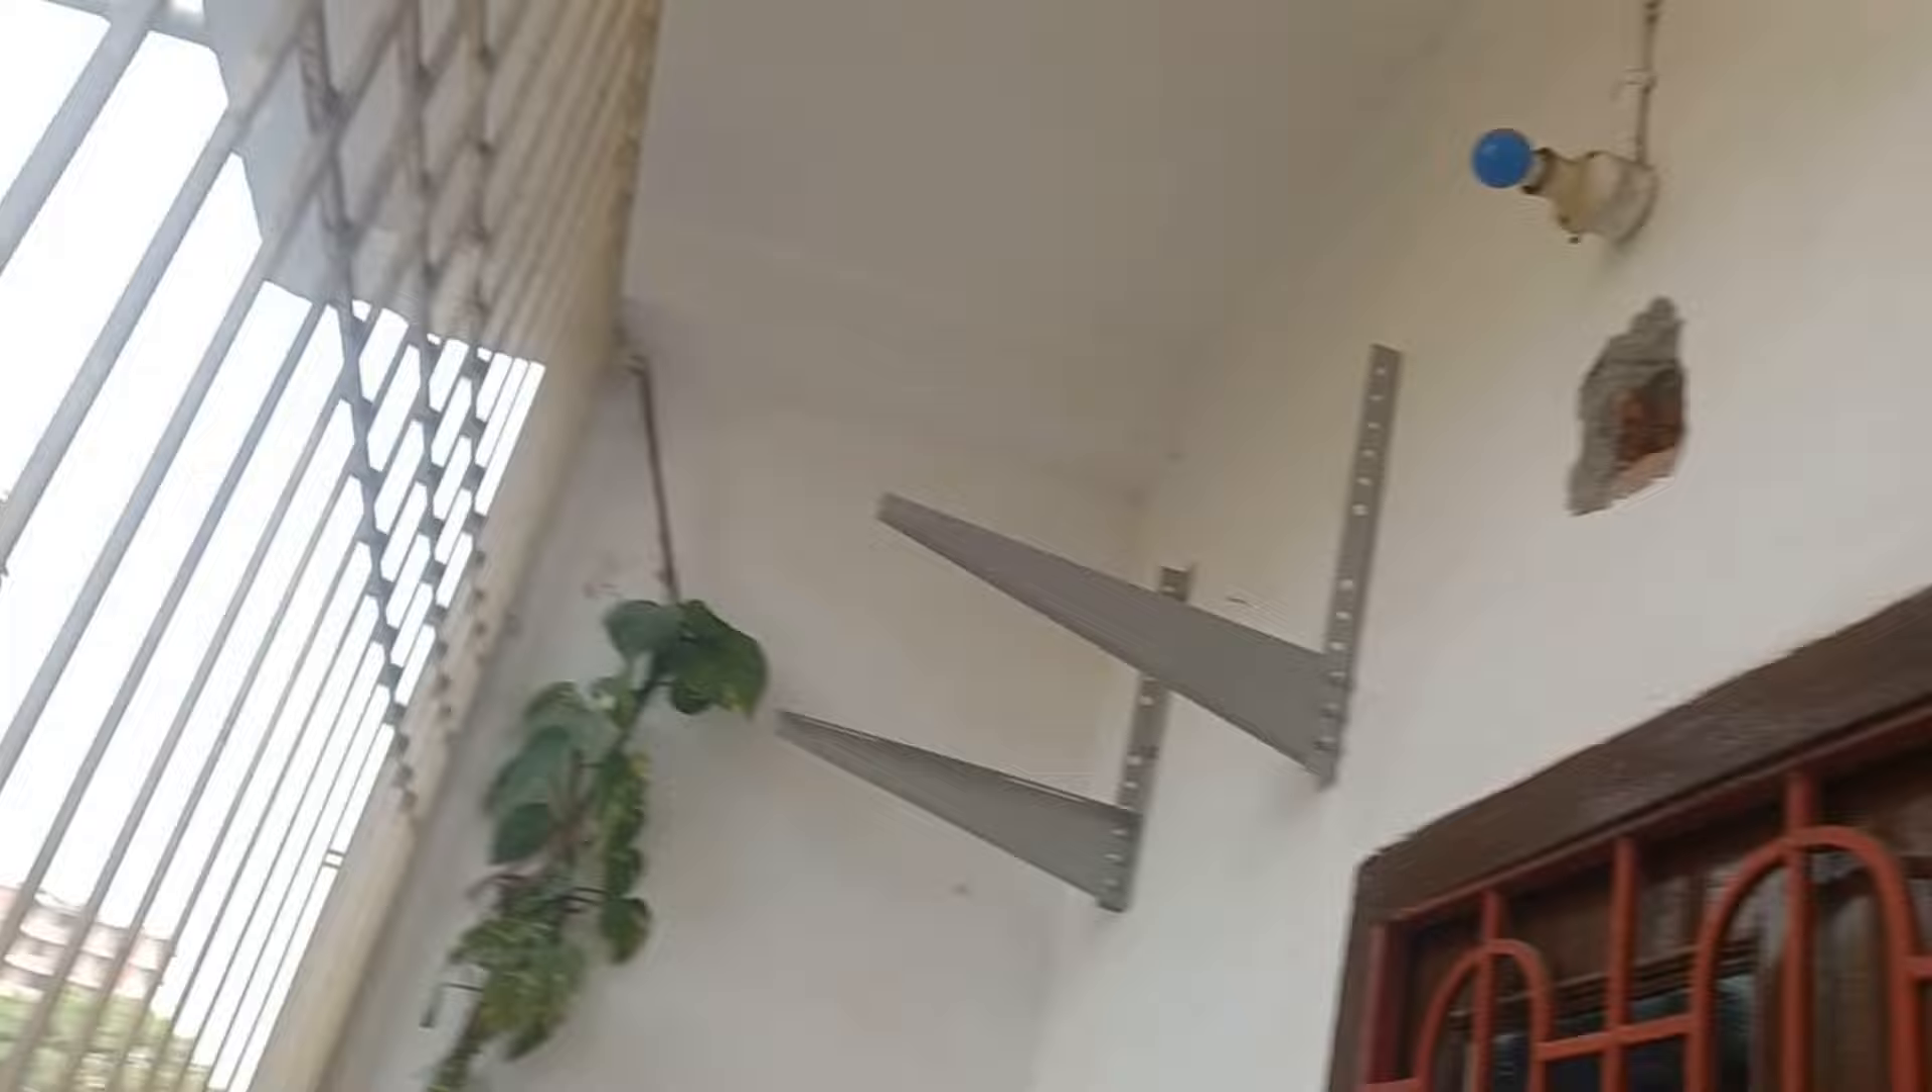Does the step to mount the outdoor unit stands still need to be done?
No.